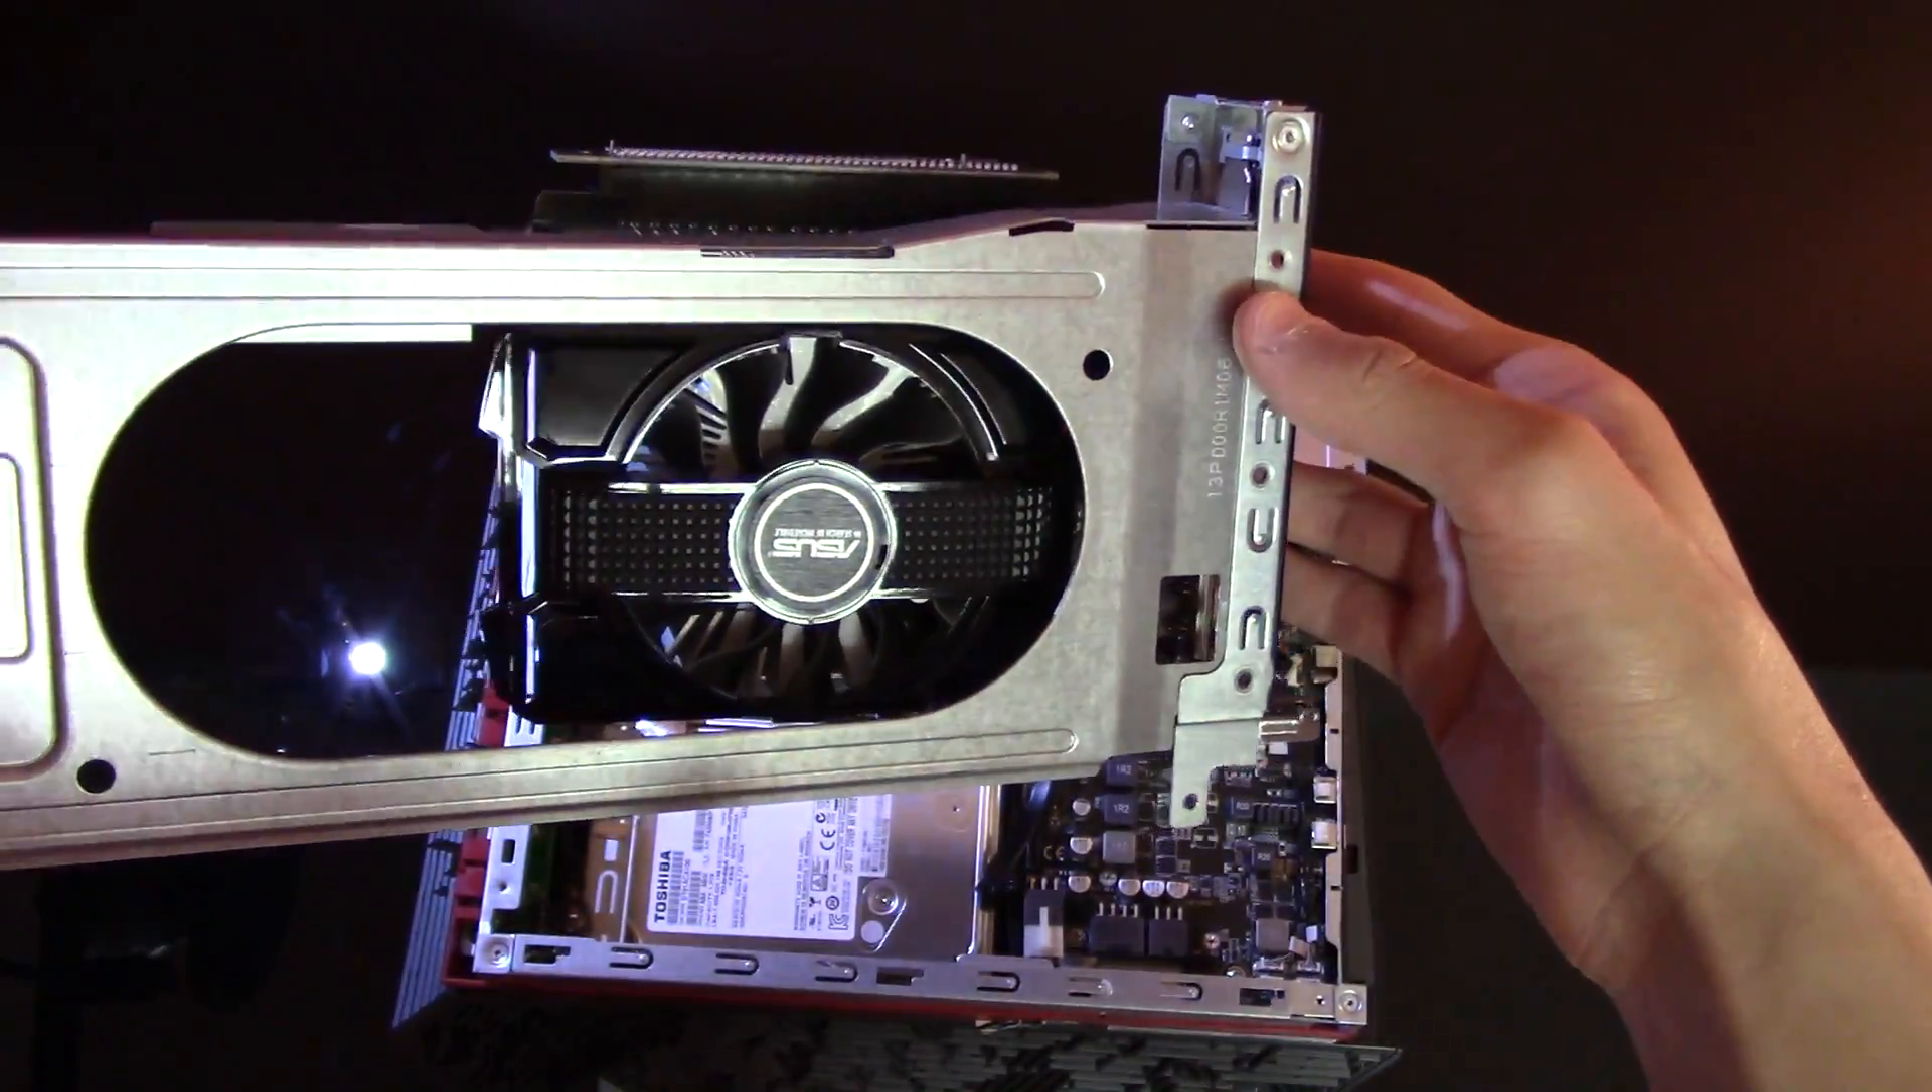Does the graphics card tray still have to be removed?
No.